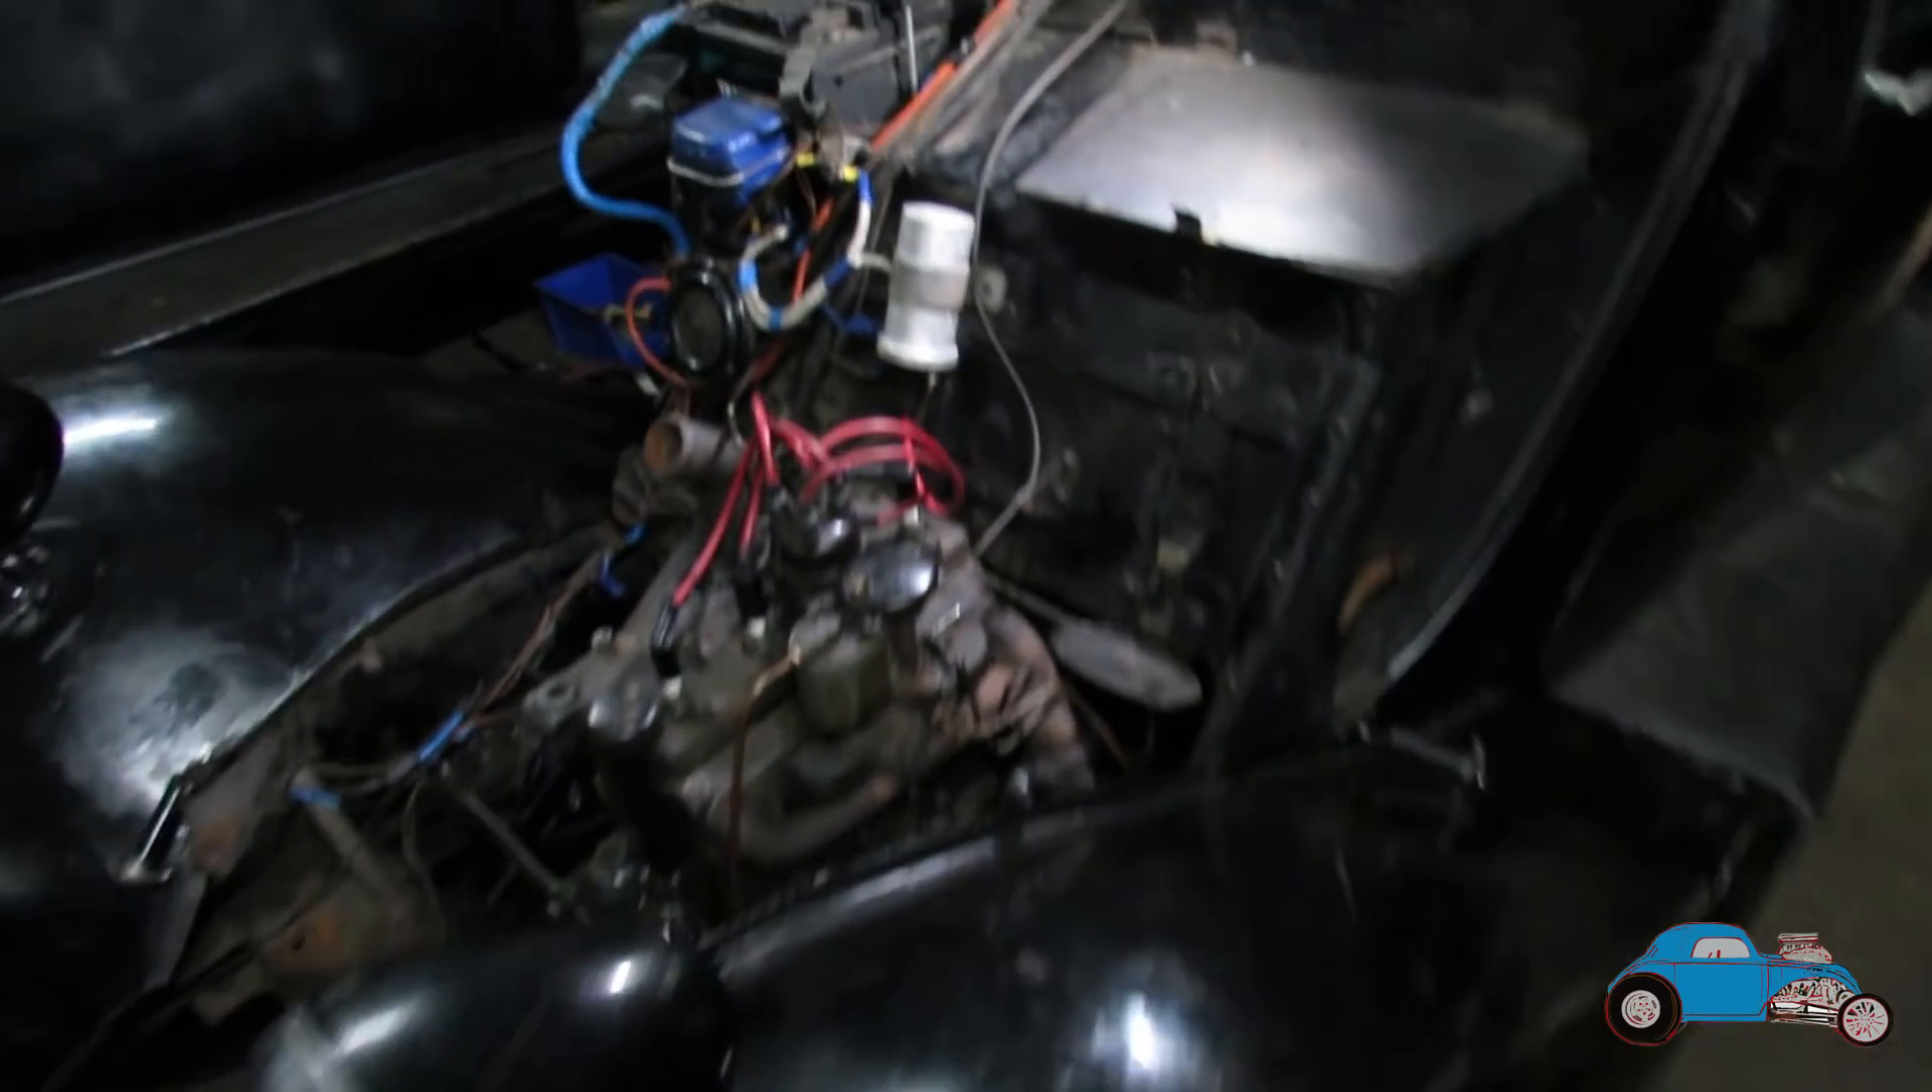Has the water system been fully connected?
No.